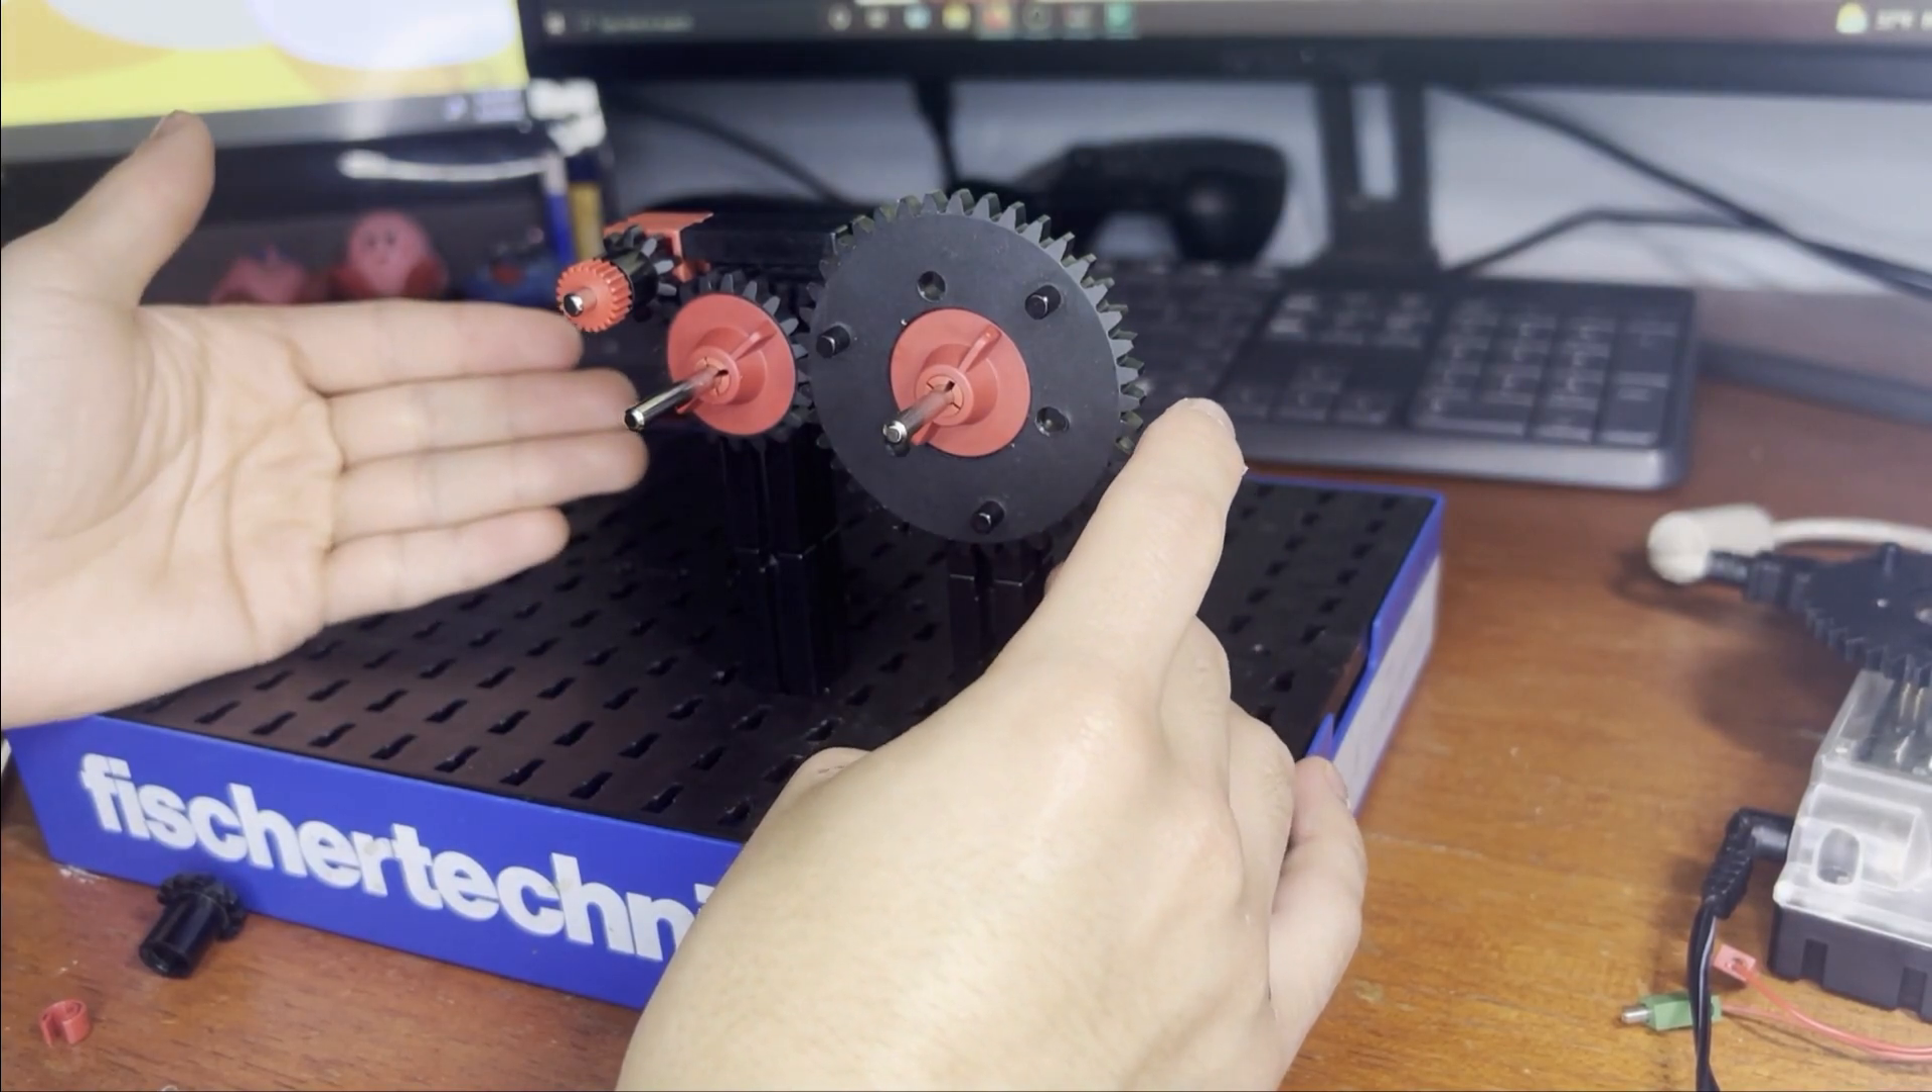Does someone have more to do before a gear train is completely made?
No.